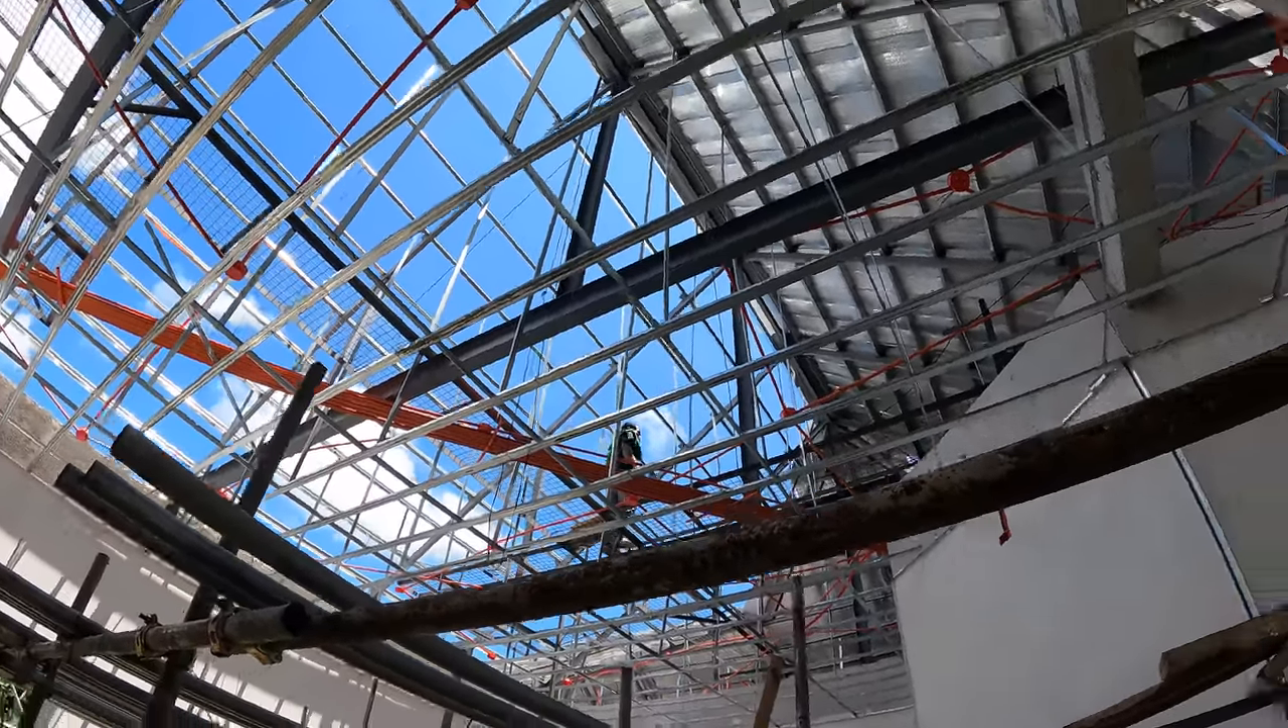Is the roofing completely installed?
No.